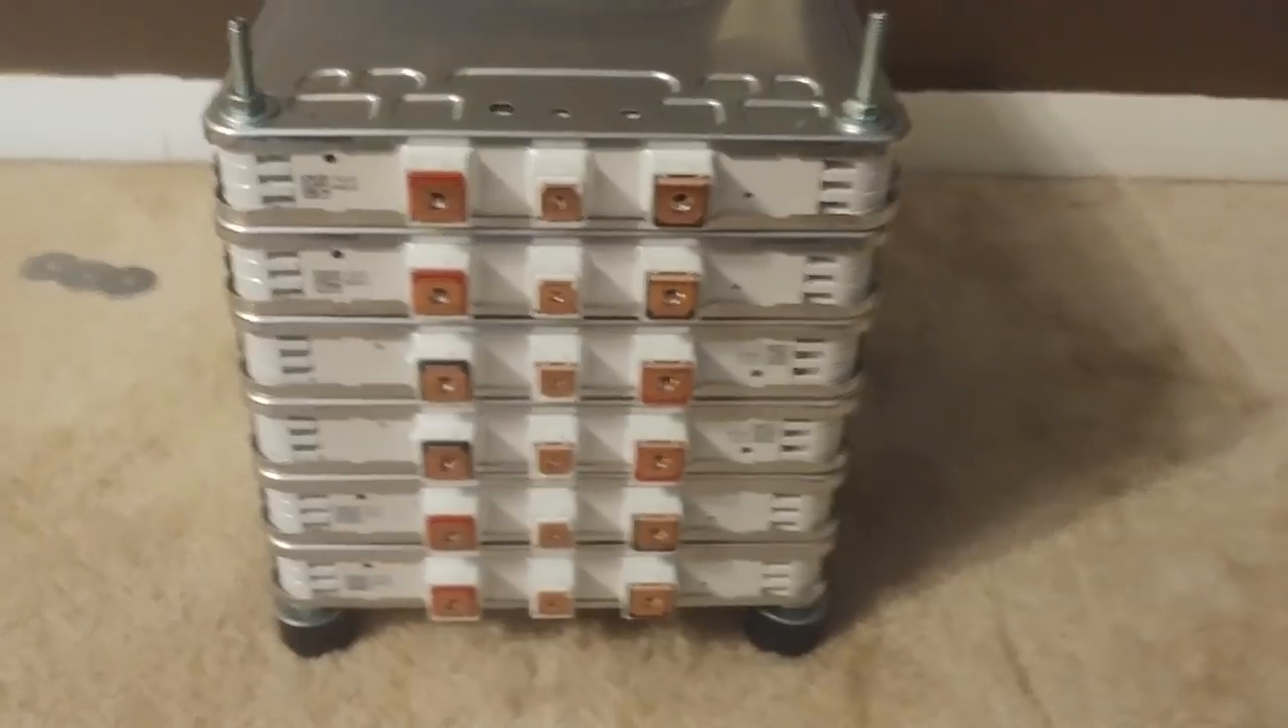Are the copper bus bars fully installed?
No.